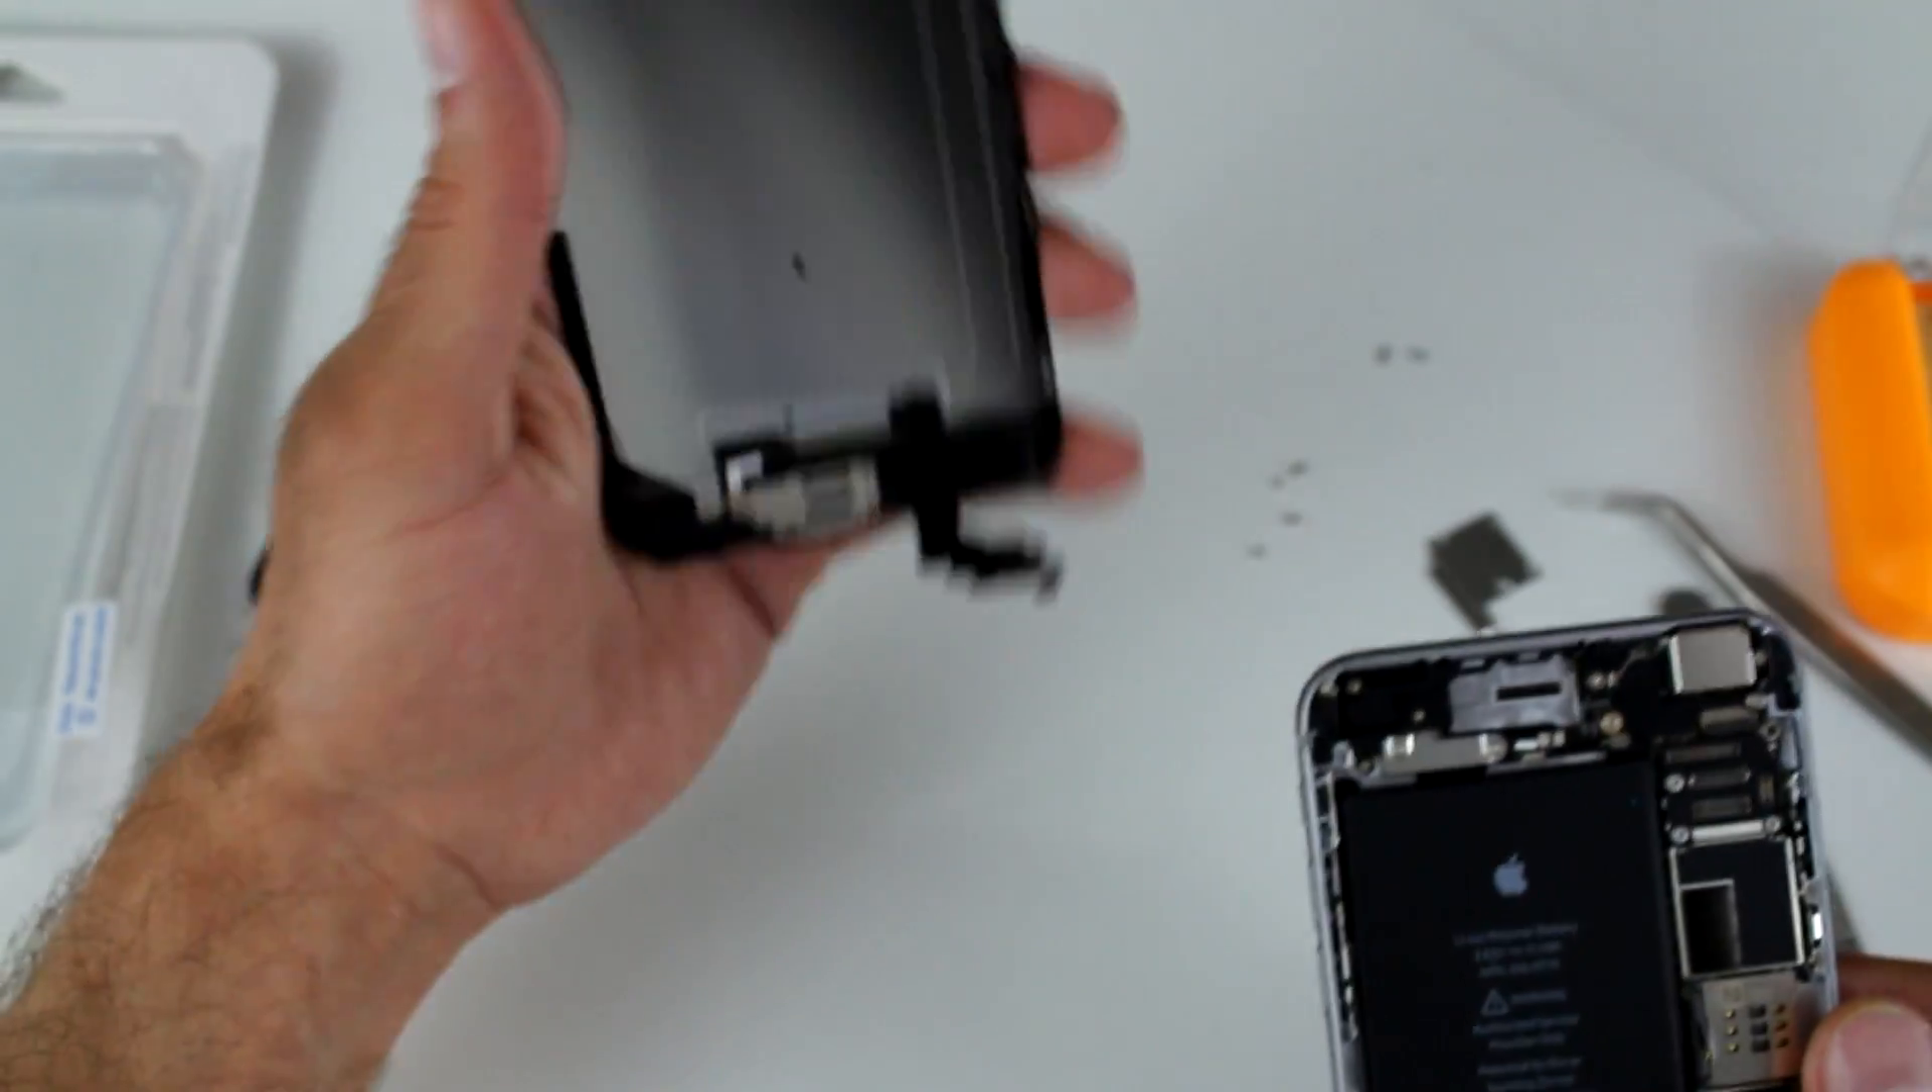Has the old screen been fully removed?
Yes.